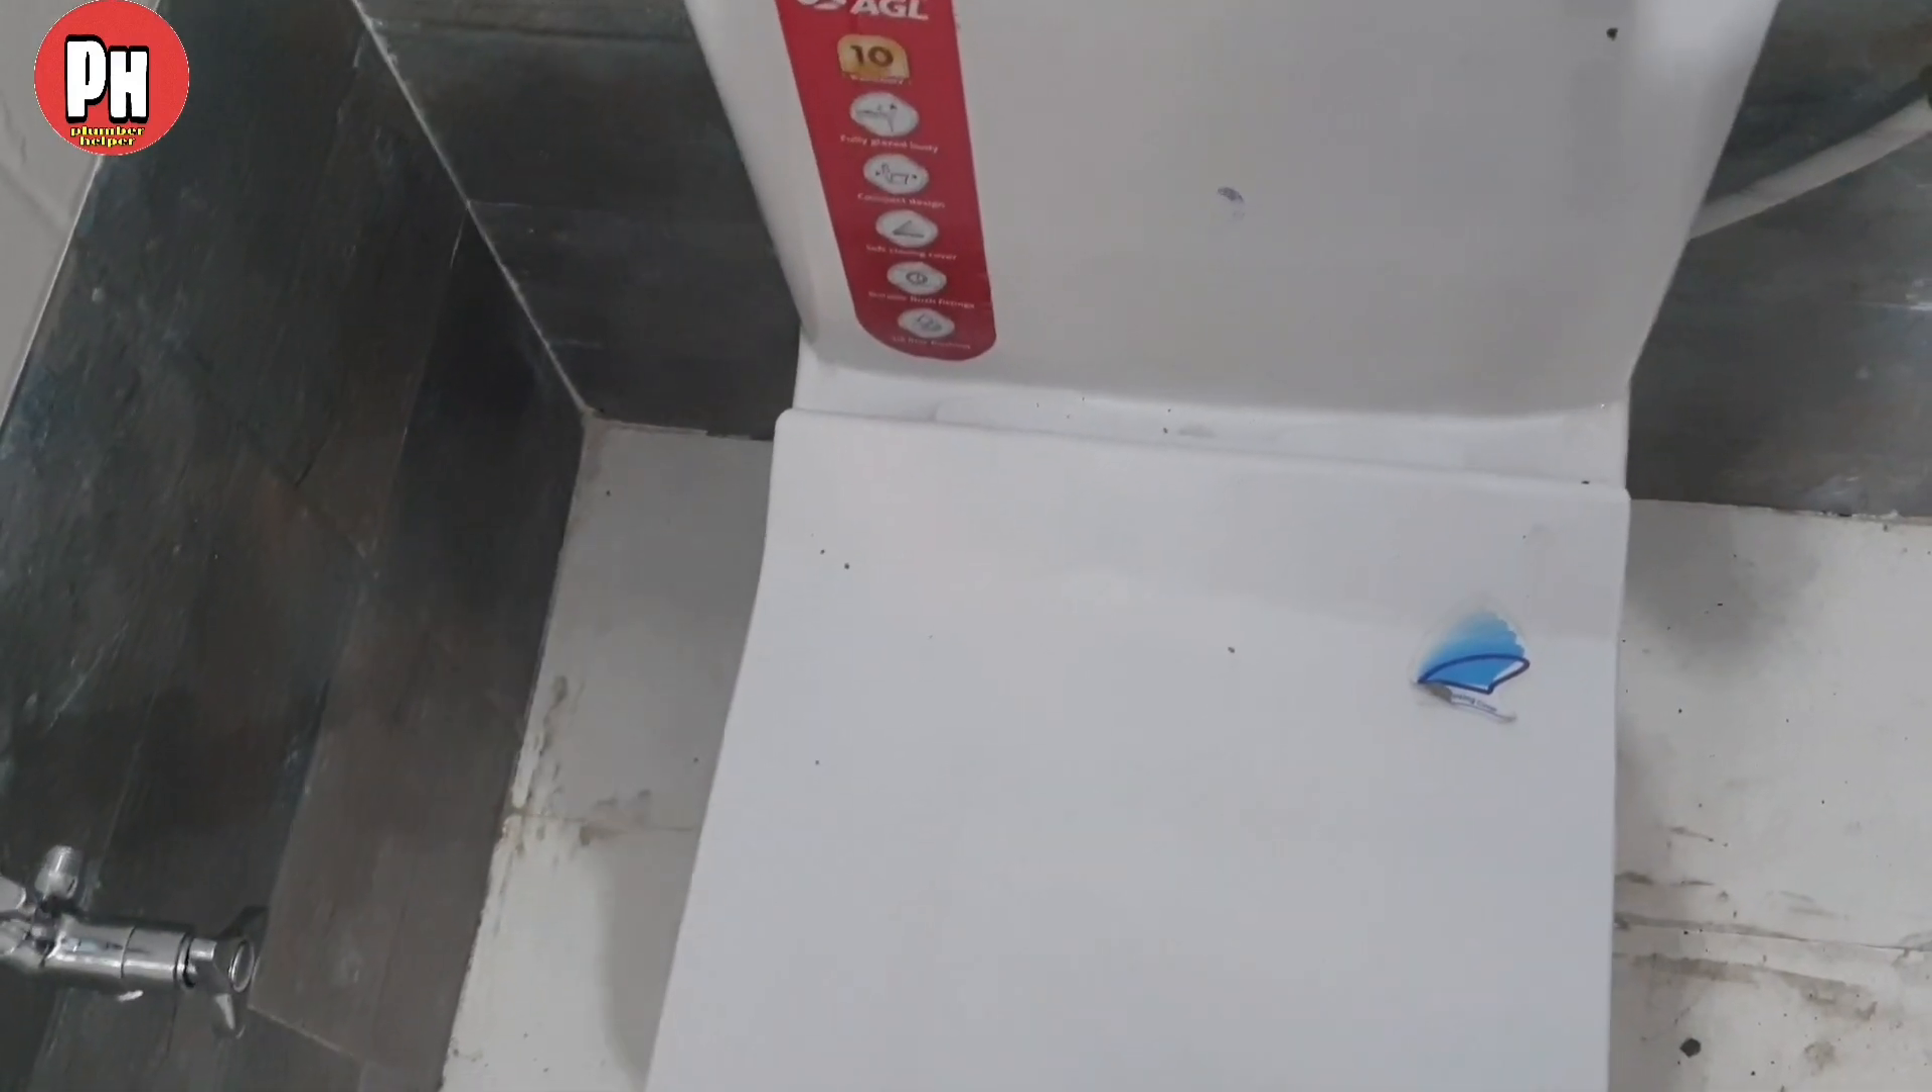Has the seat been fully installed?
Yes.